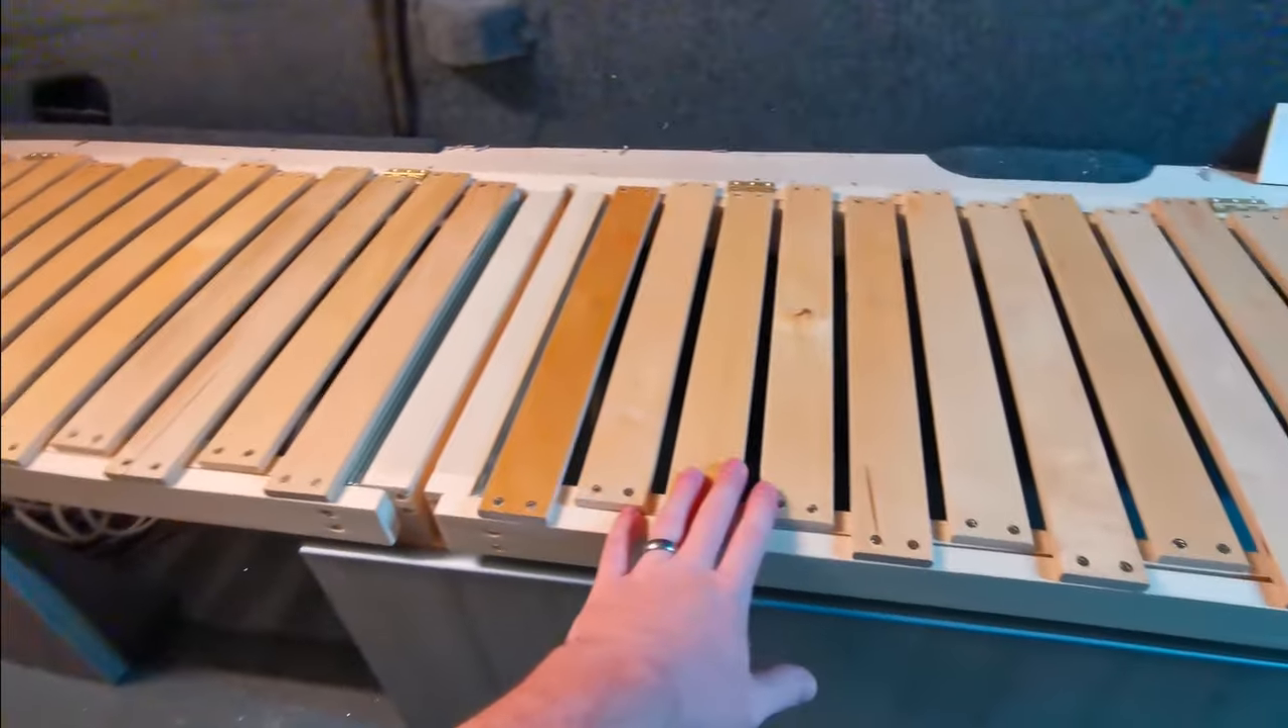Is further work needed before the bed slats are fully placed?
No.